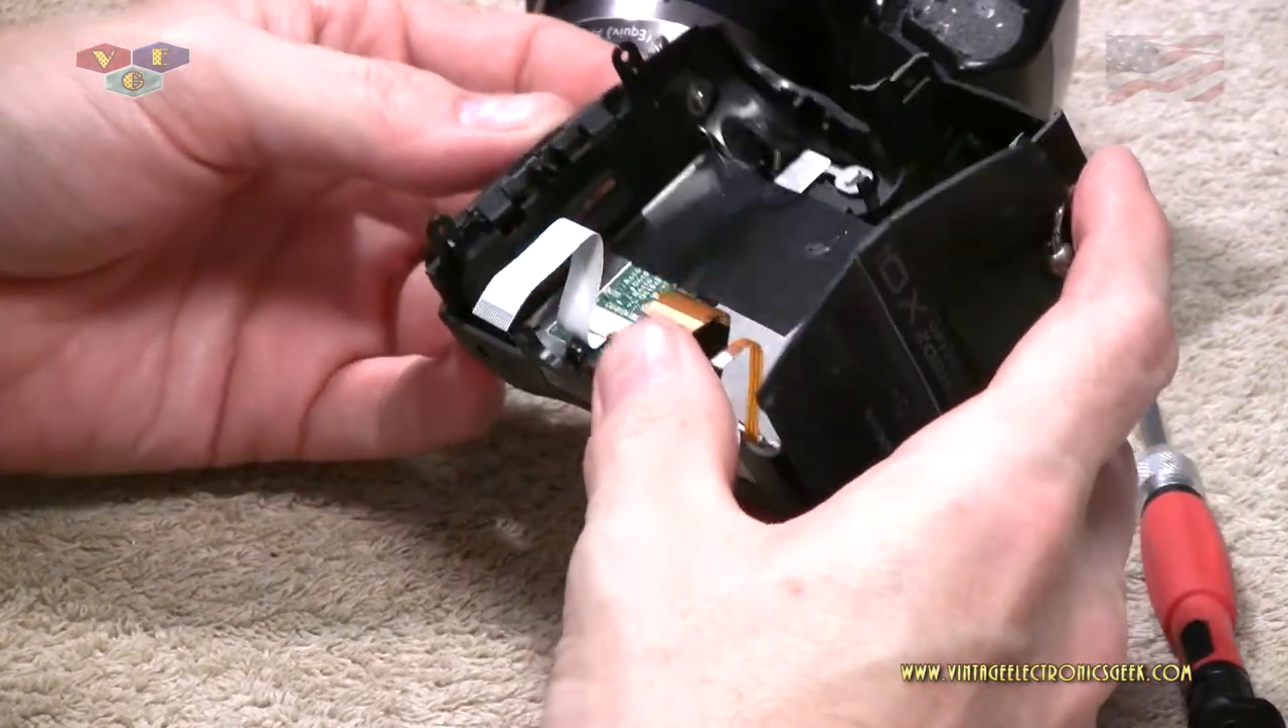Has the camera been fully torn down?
No.